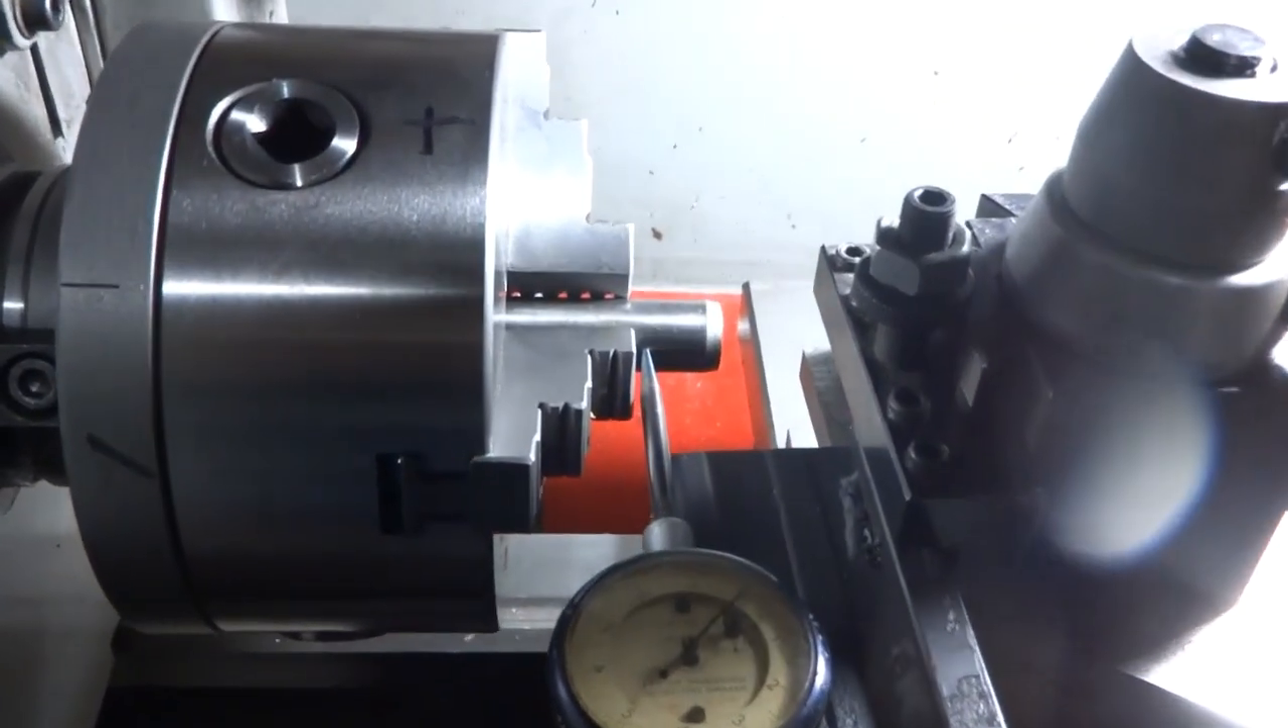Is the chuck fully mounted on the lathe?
Yes.